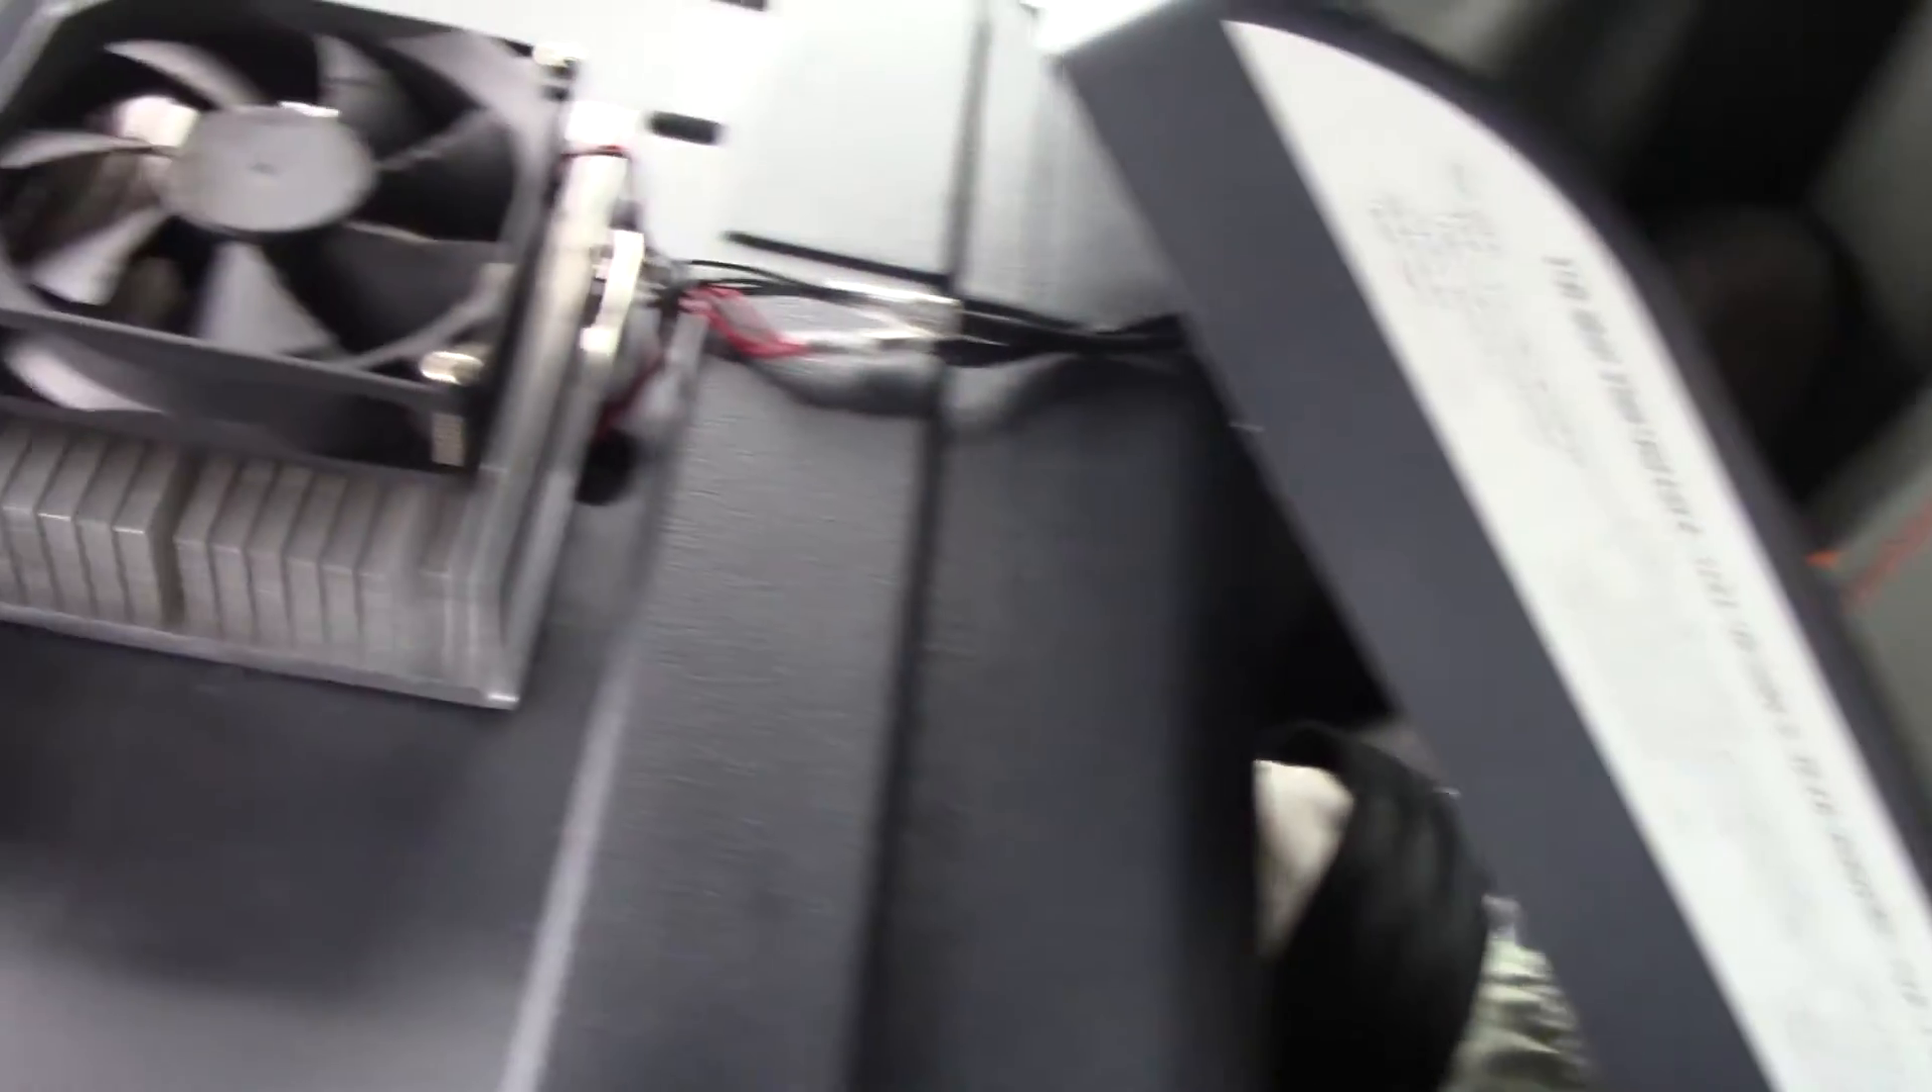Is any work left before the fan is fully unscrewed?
Yes.